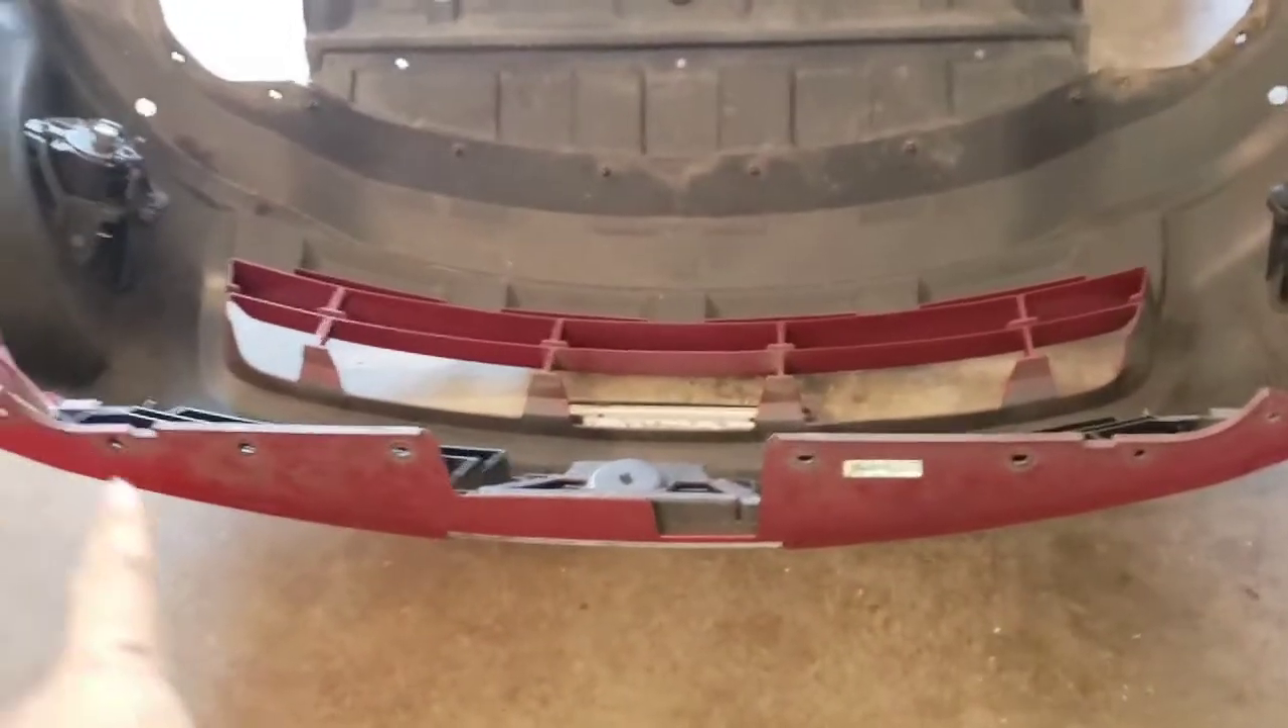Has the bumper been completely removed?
Yes.